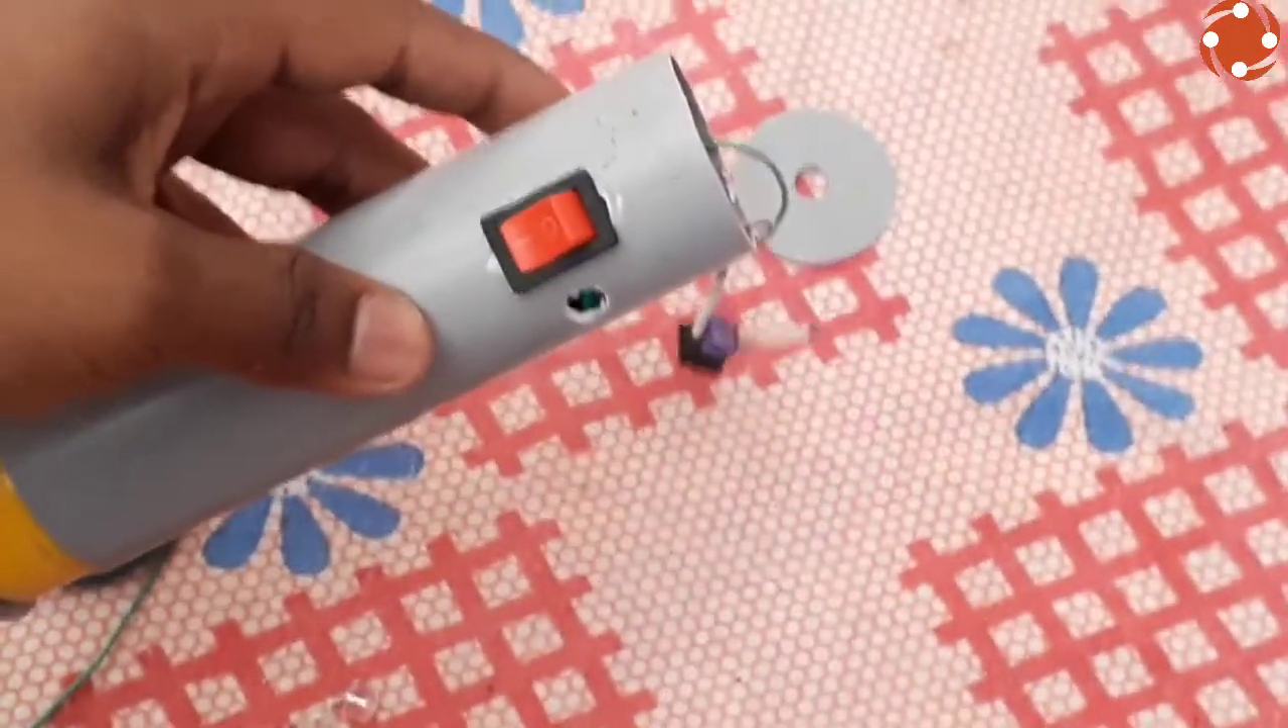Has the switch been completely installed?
Yes.